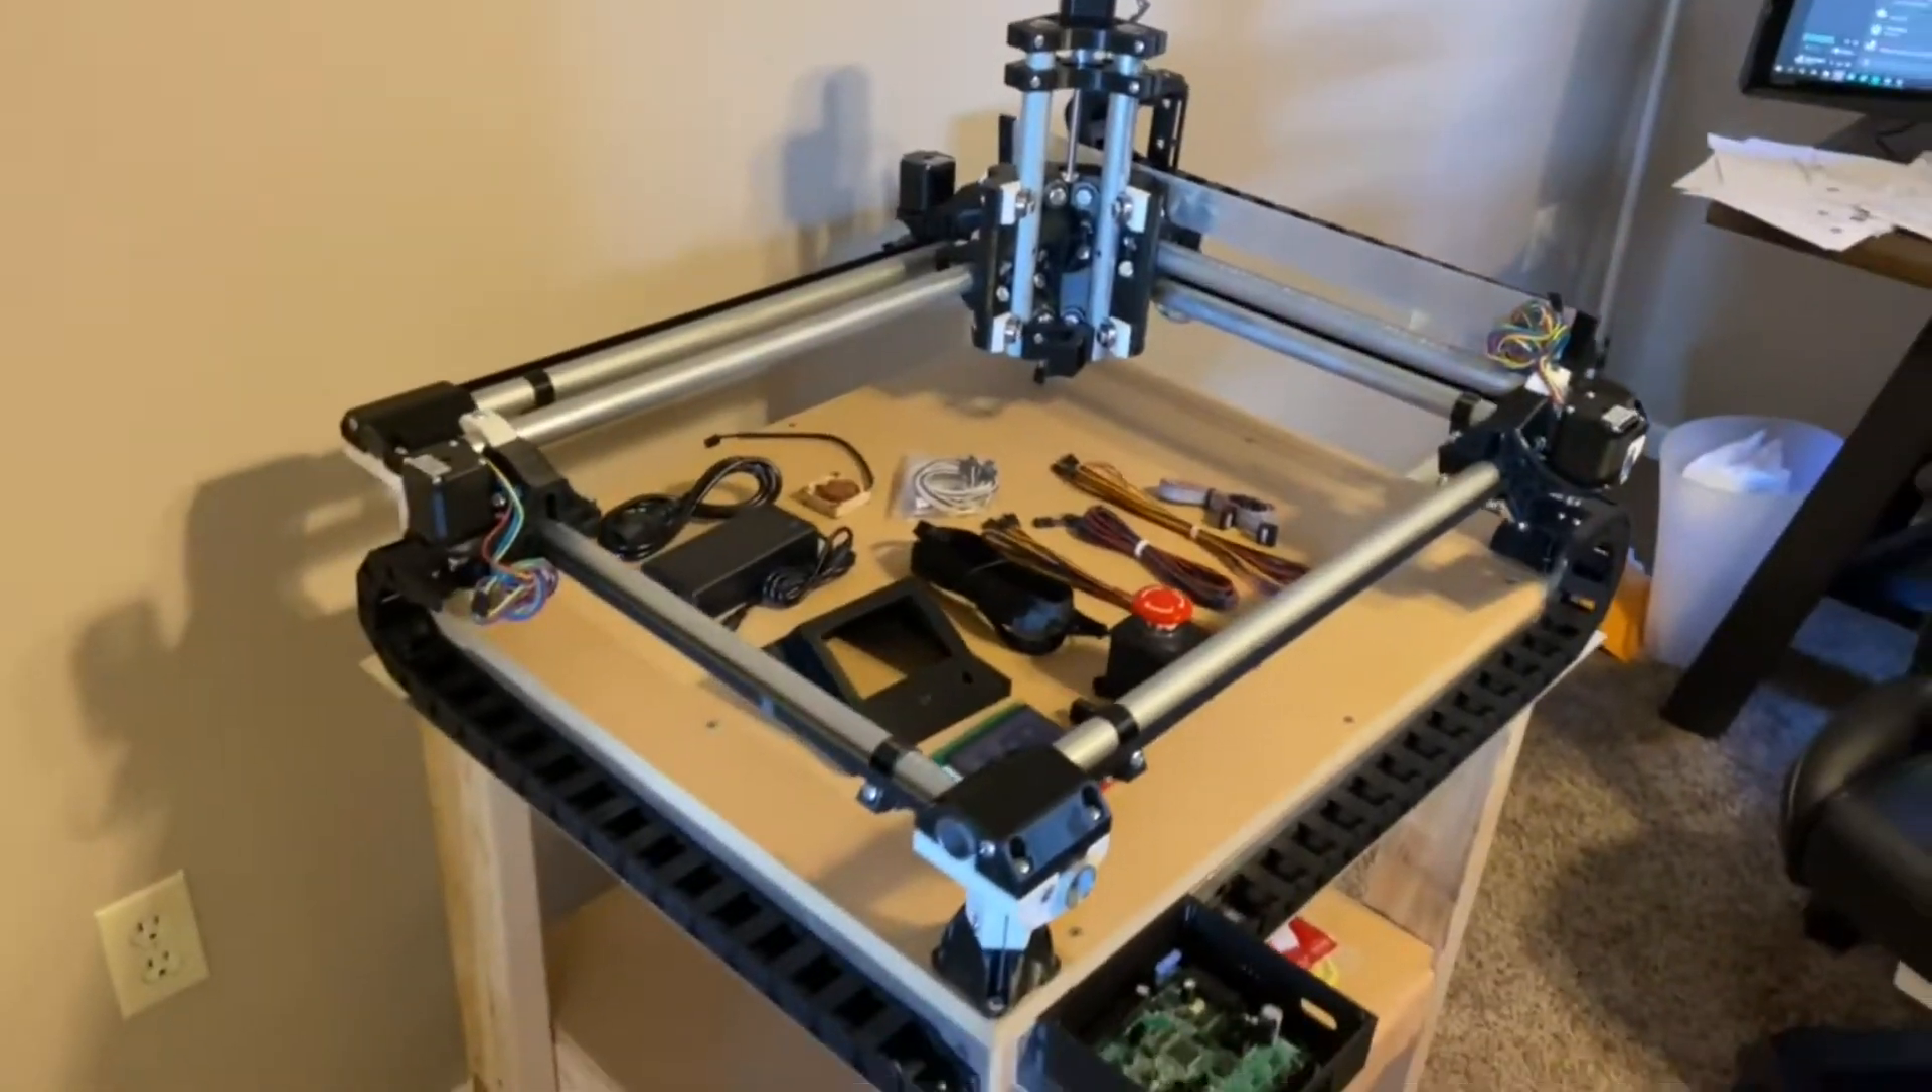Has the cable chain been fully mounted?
Yes.